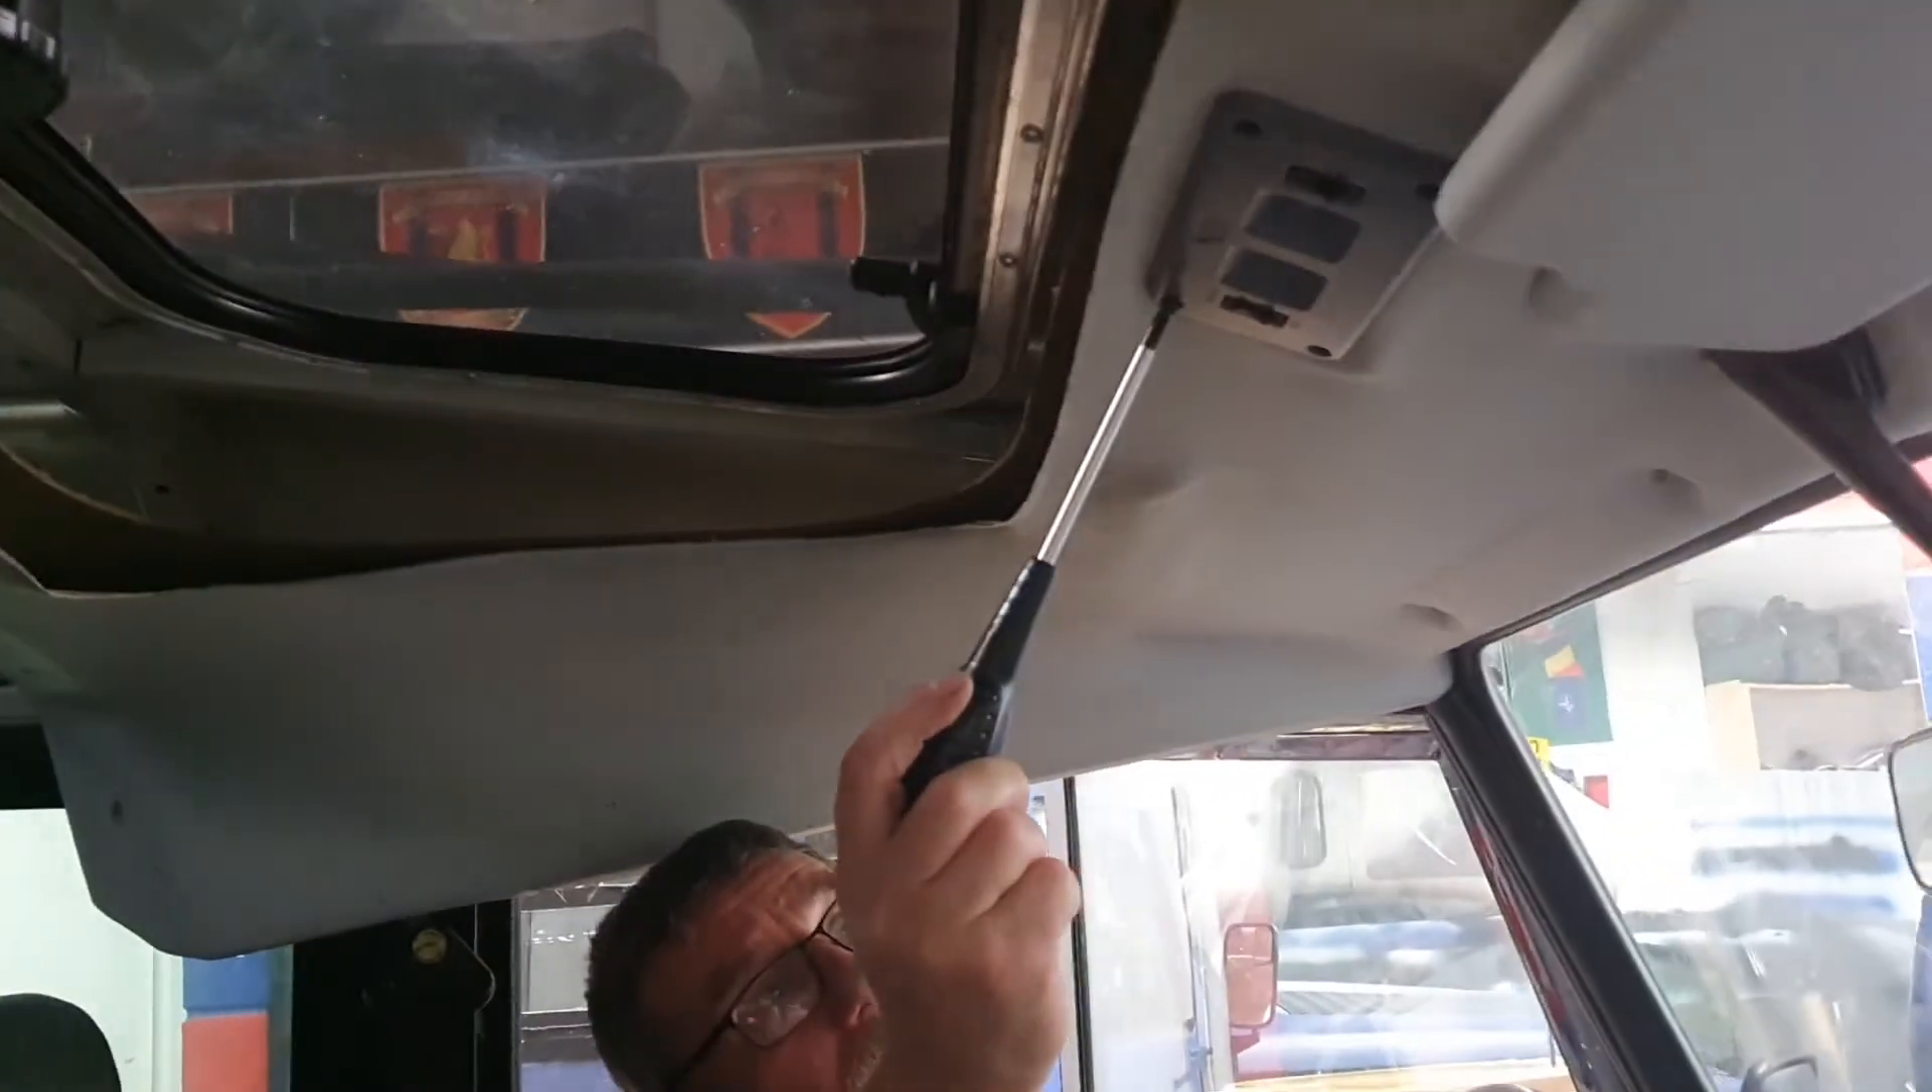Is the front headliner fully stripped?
No.